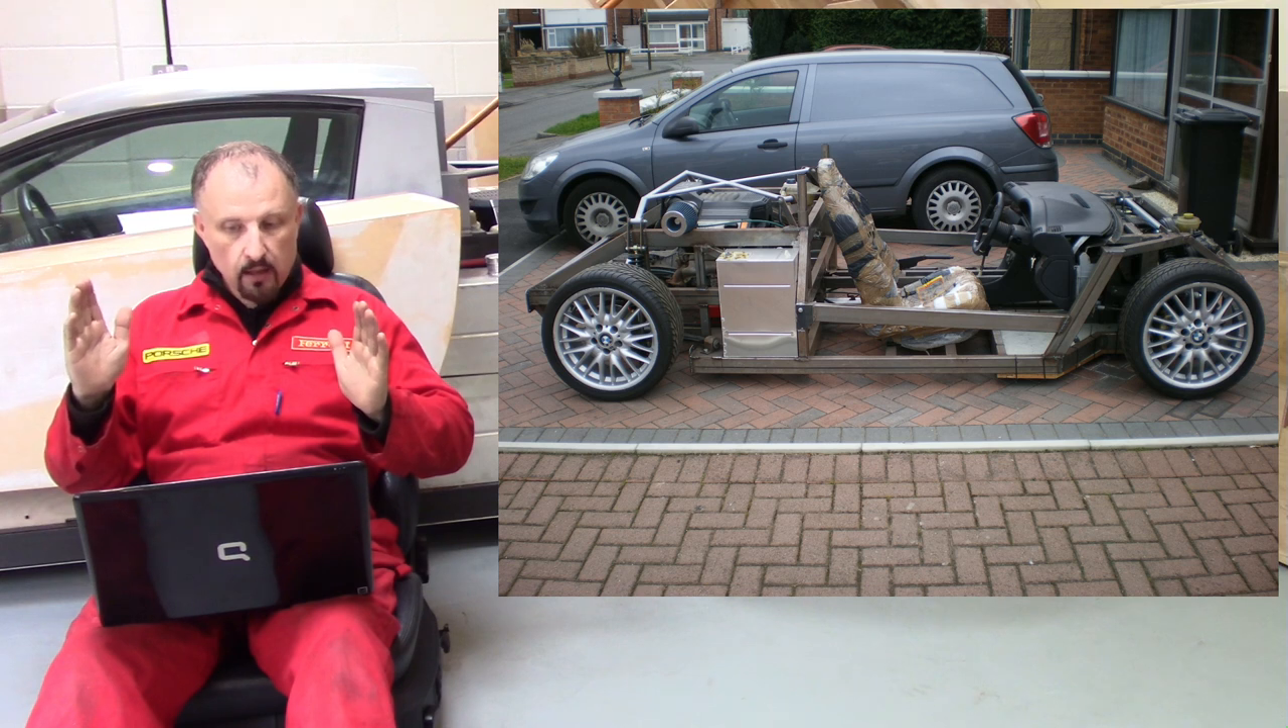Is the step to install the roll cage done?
No.